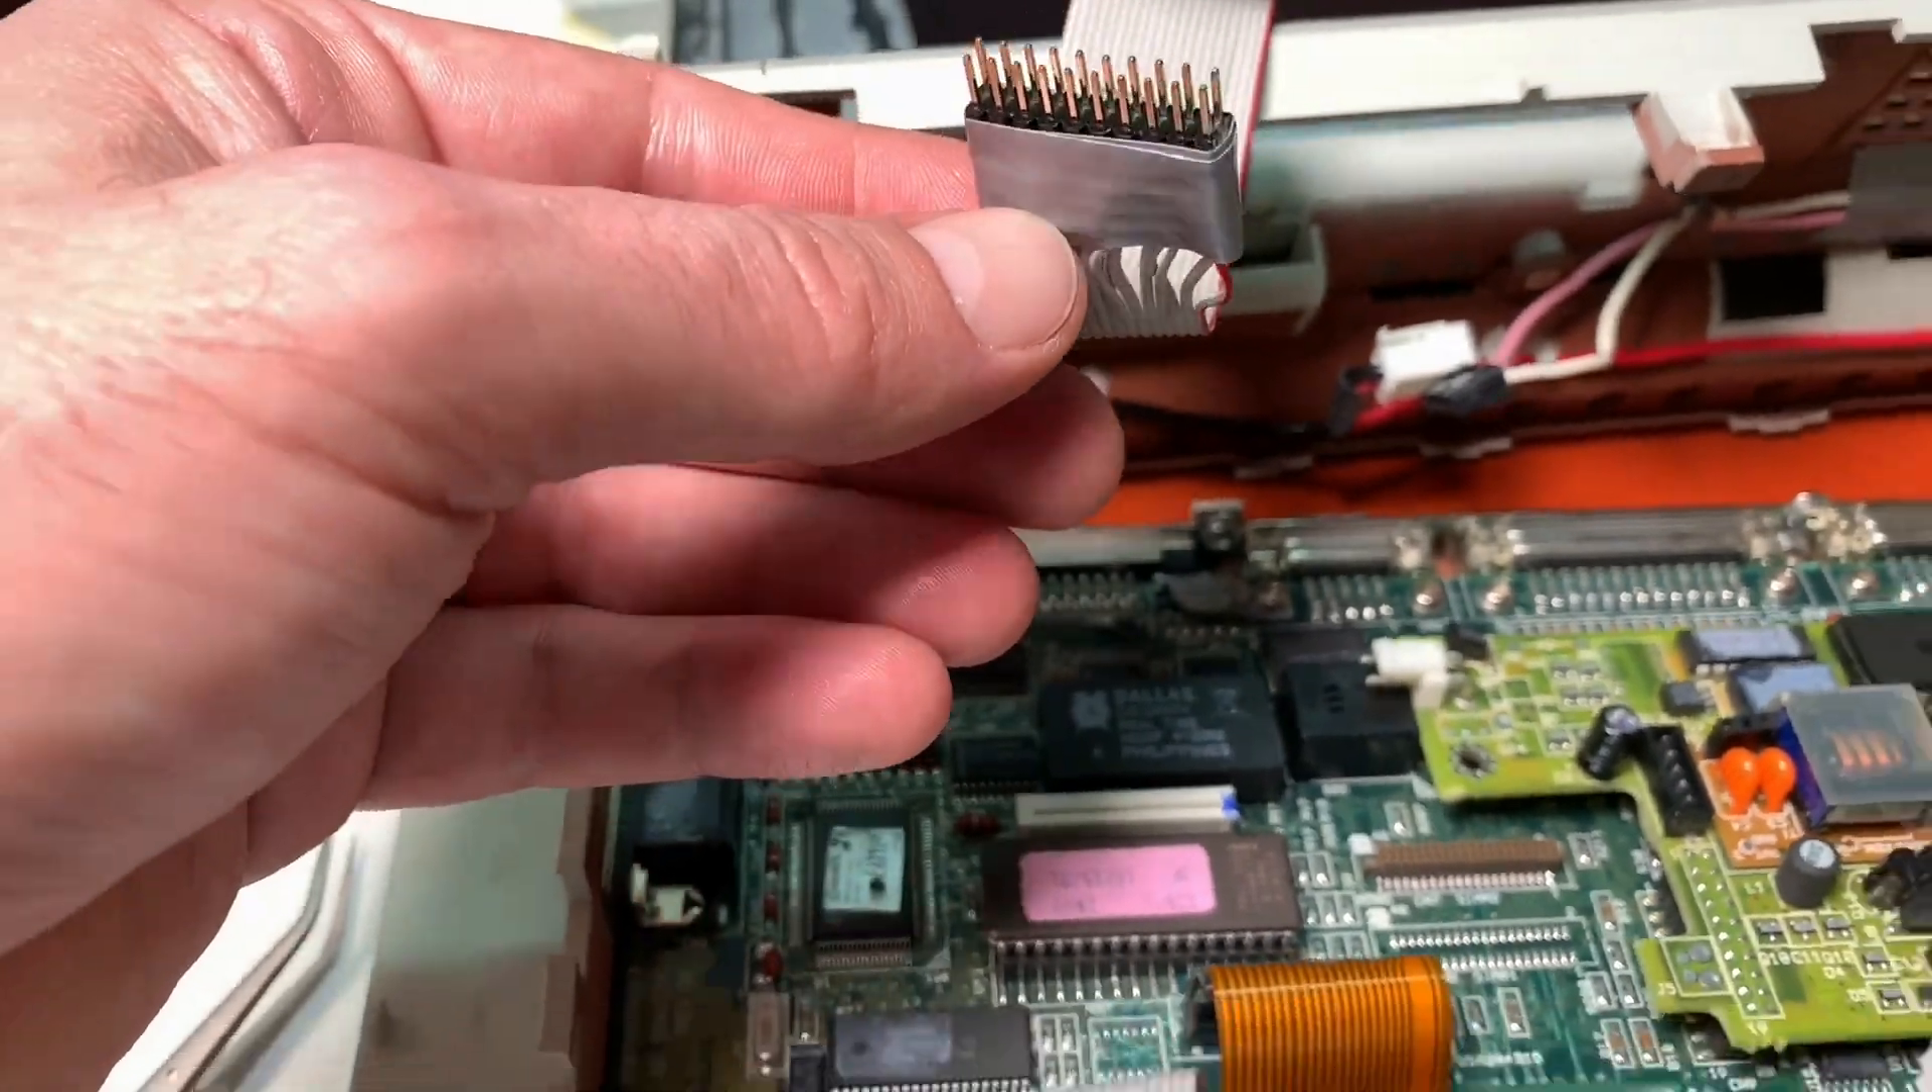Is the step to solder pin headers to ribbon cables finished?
Yes.